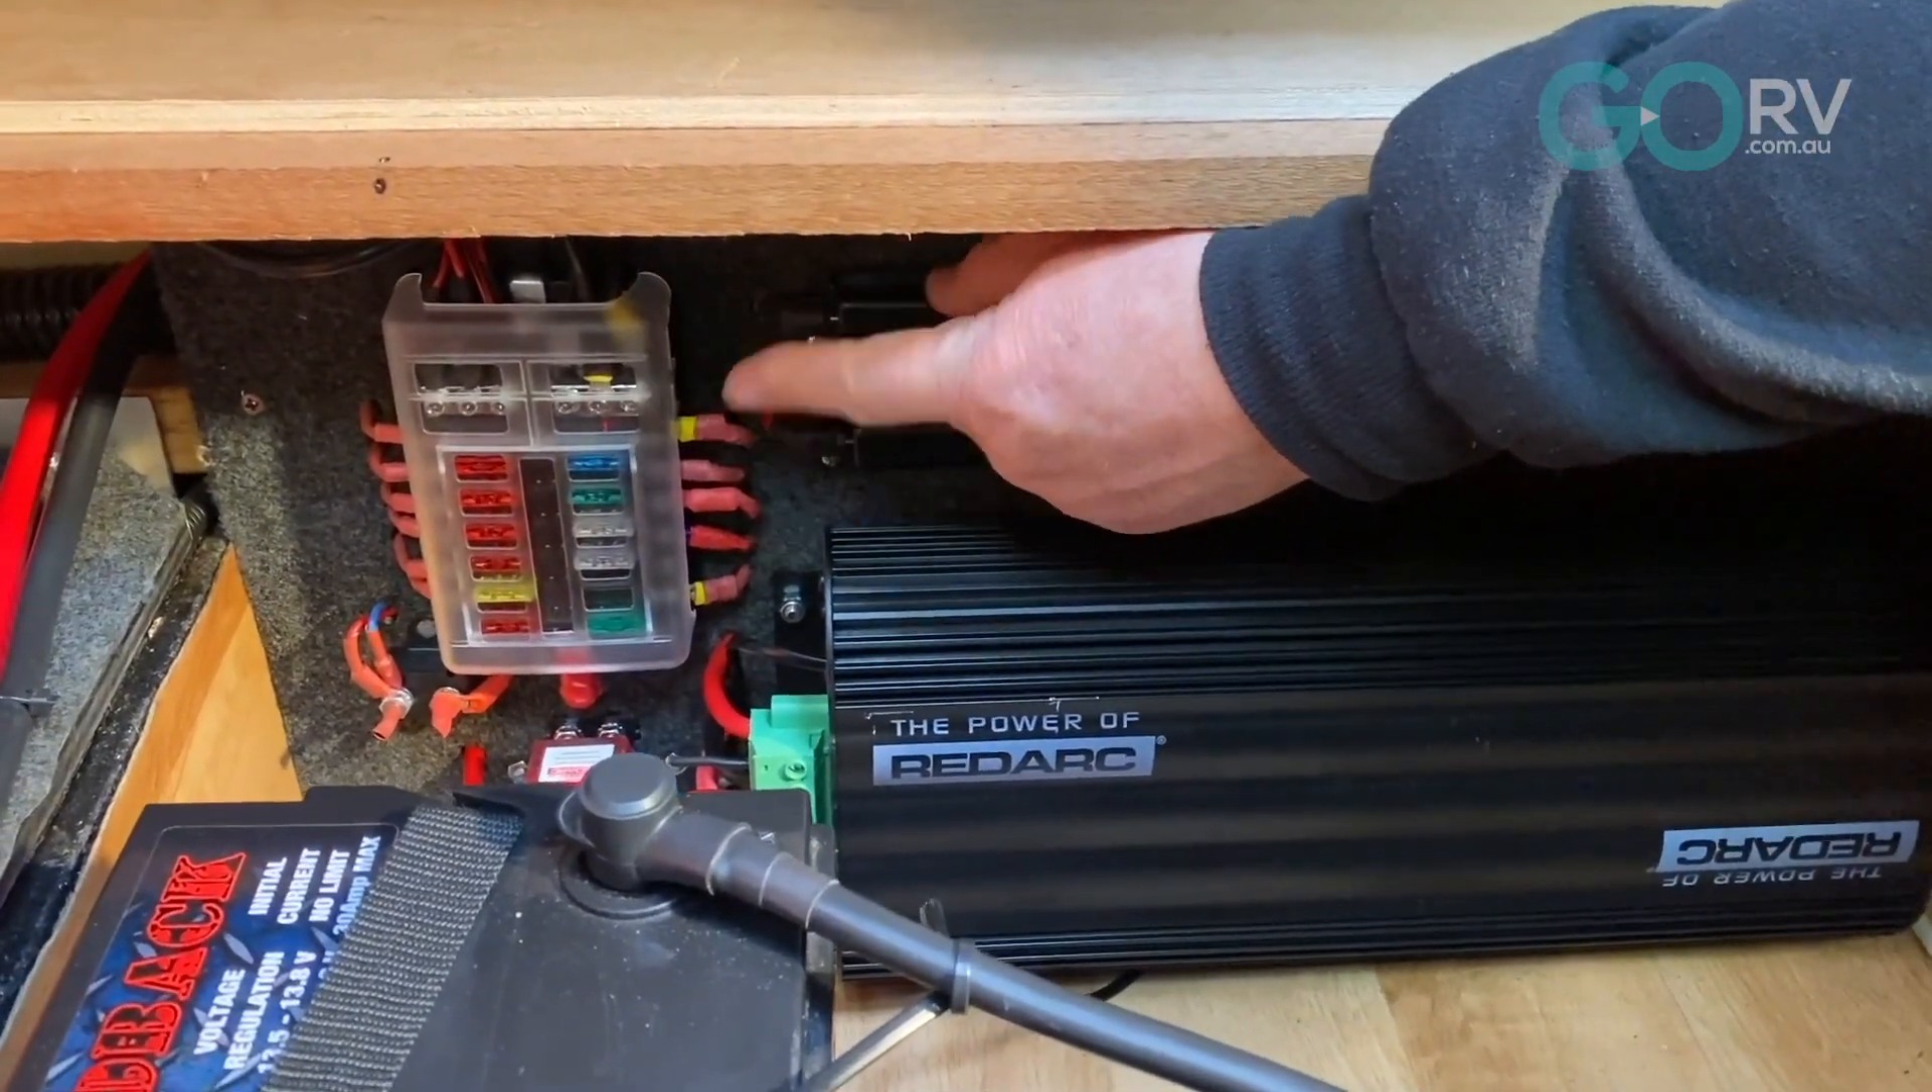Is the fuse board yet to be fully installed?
No.